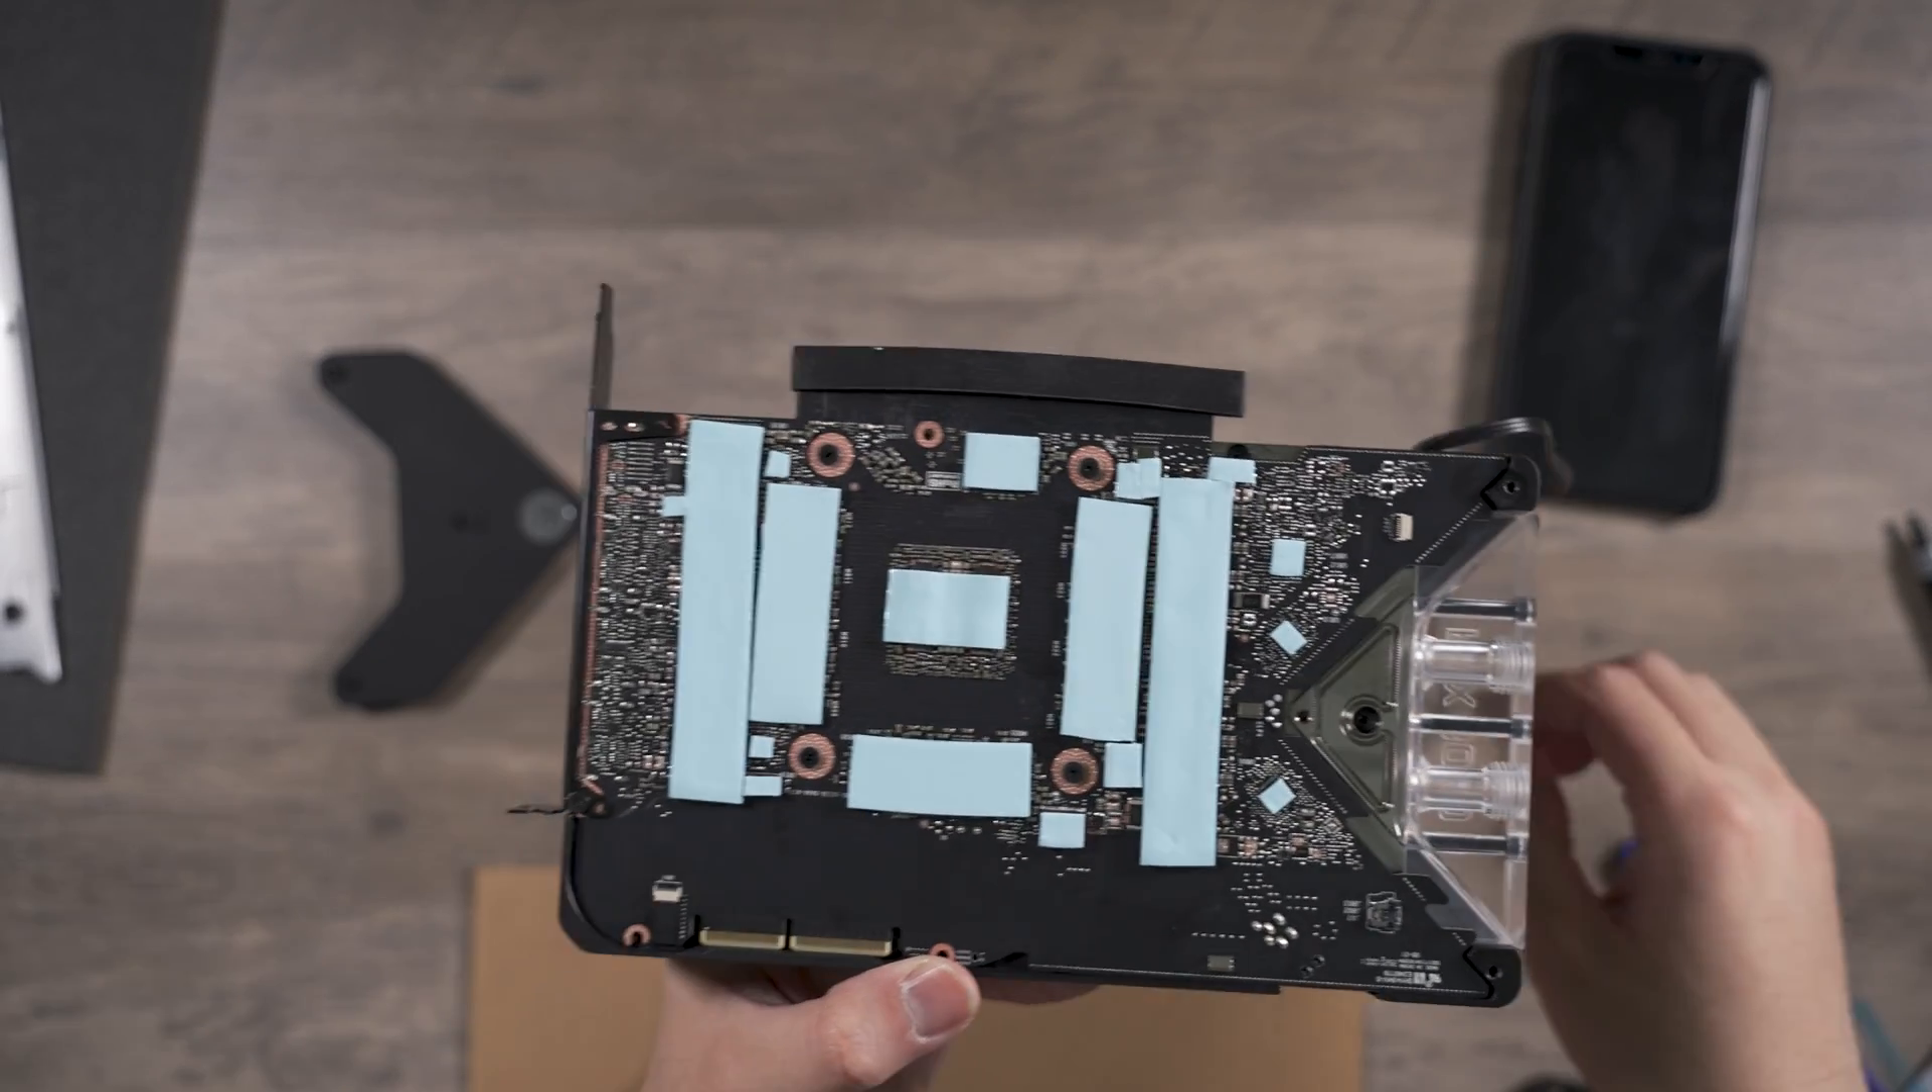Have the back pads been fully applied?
Yes.